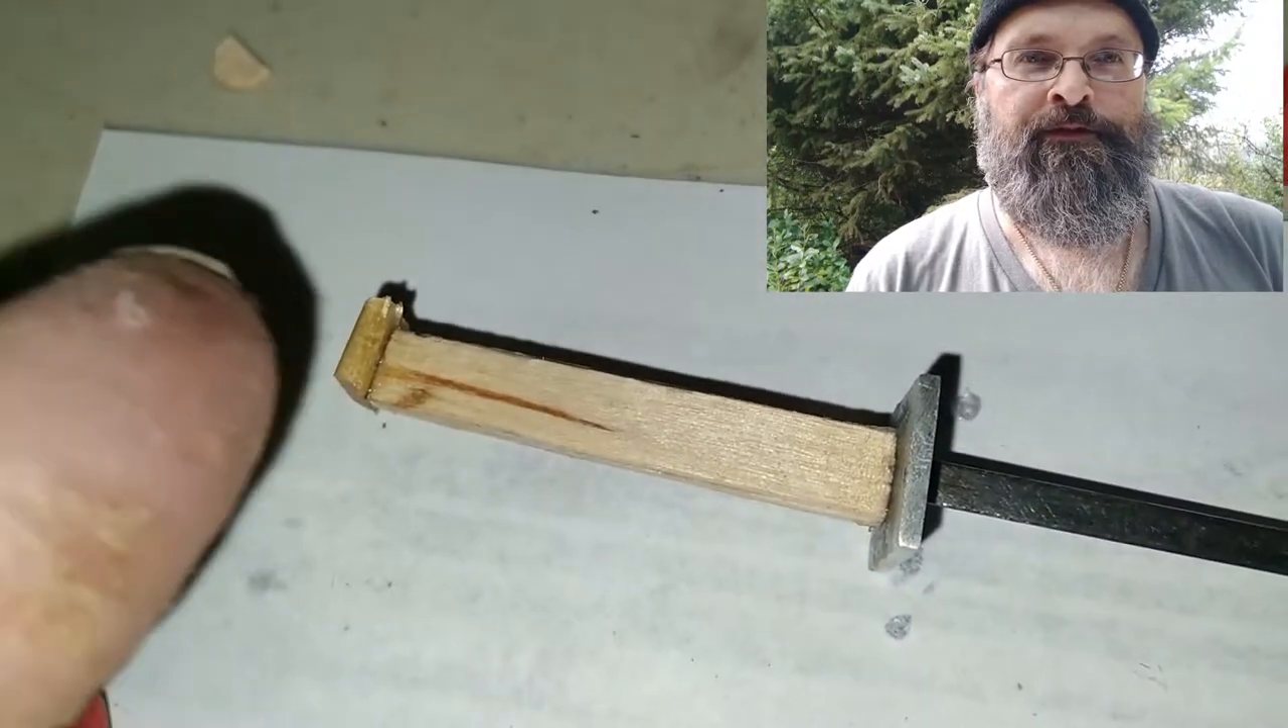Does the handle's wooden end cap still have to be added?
No.